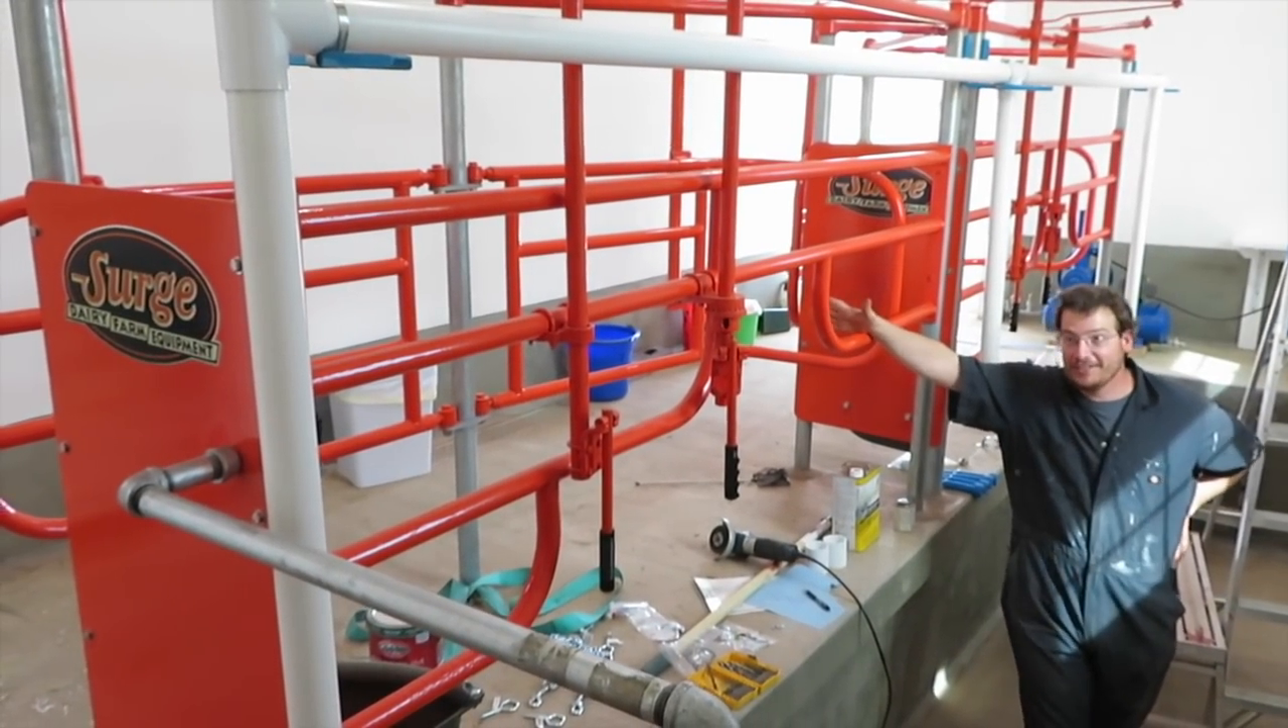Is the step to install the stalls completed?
Yes.